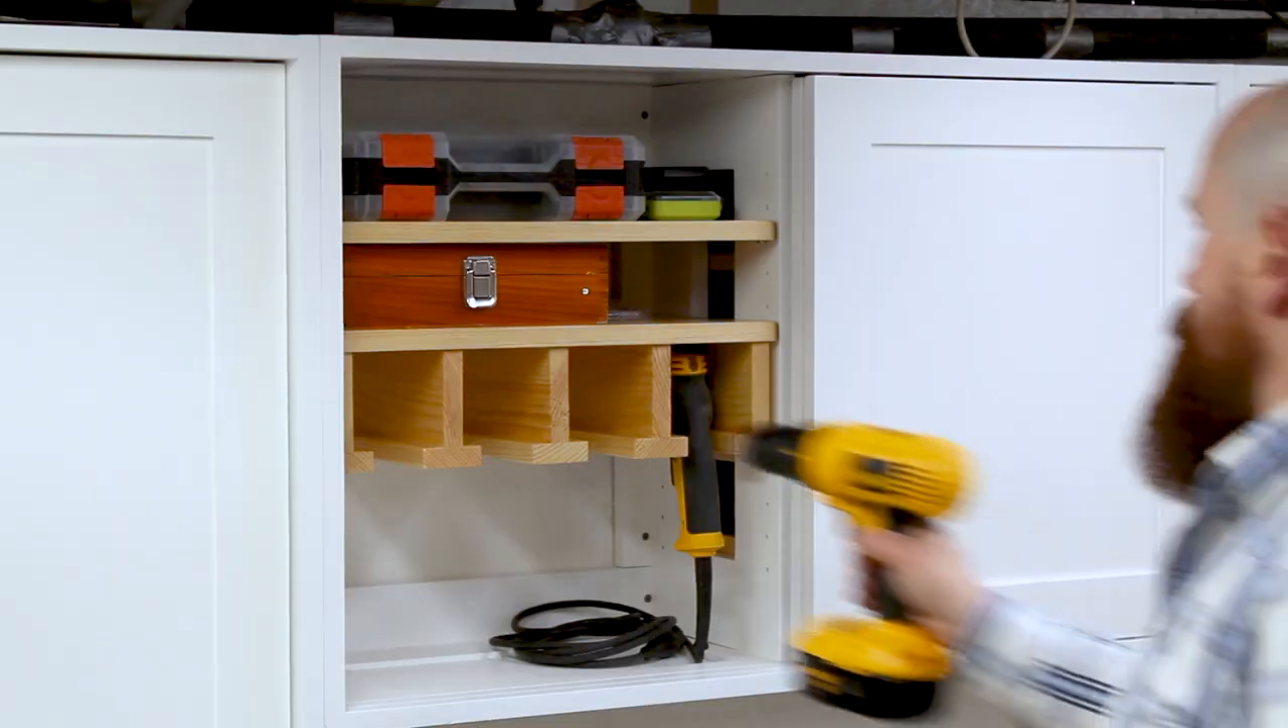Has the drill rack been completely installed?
Yes.